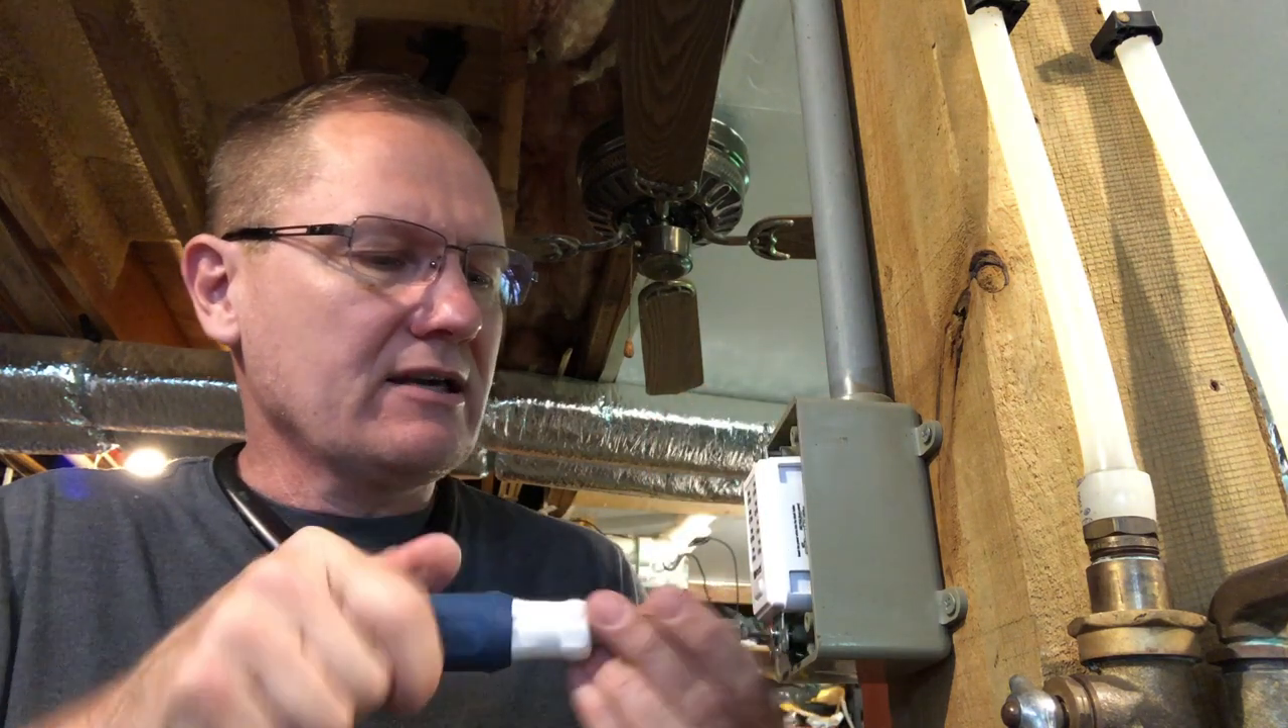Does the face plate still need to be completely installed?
Yes.